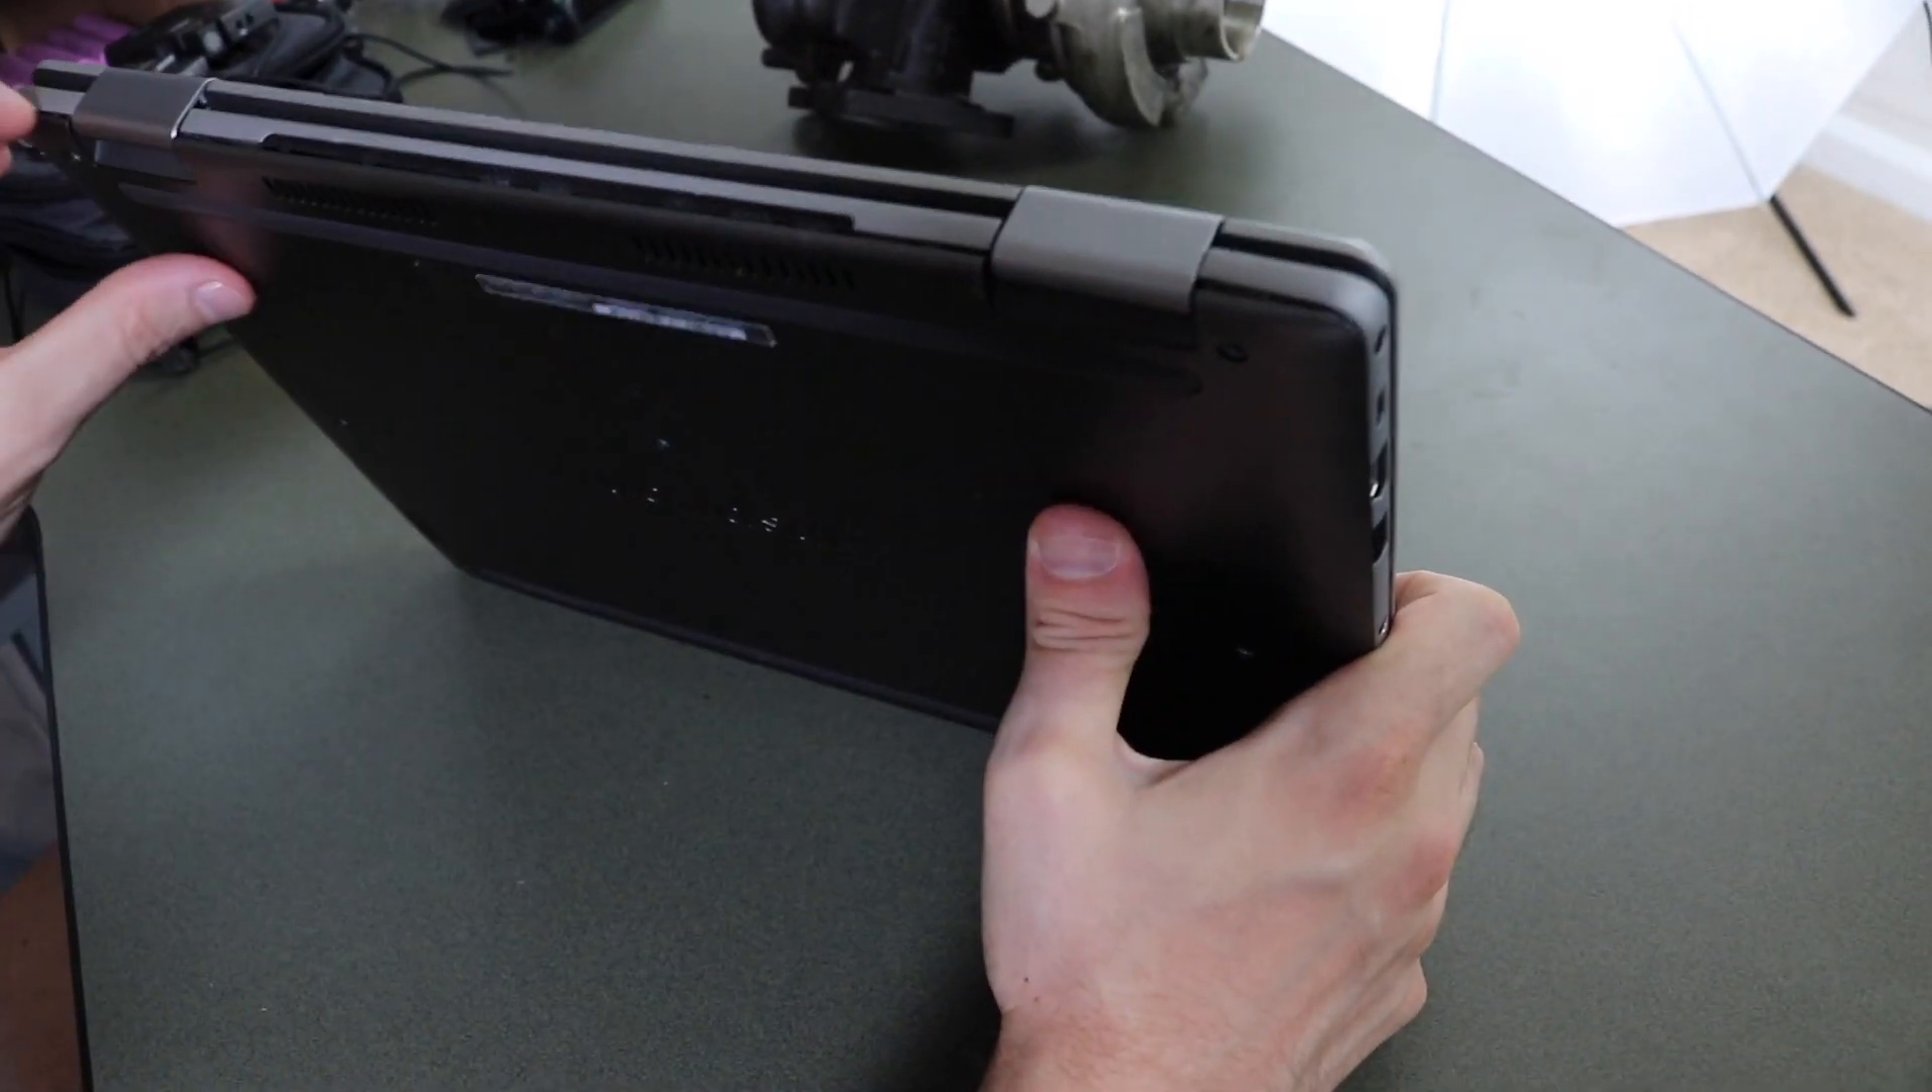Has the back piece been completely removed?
No.